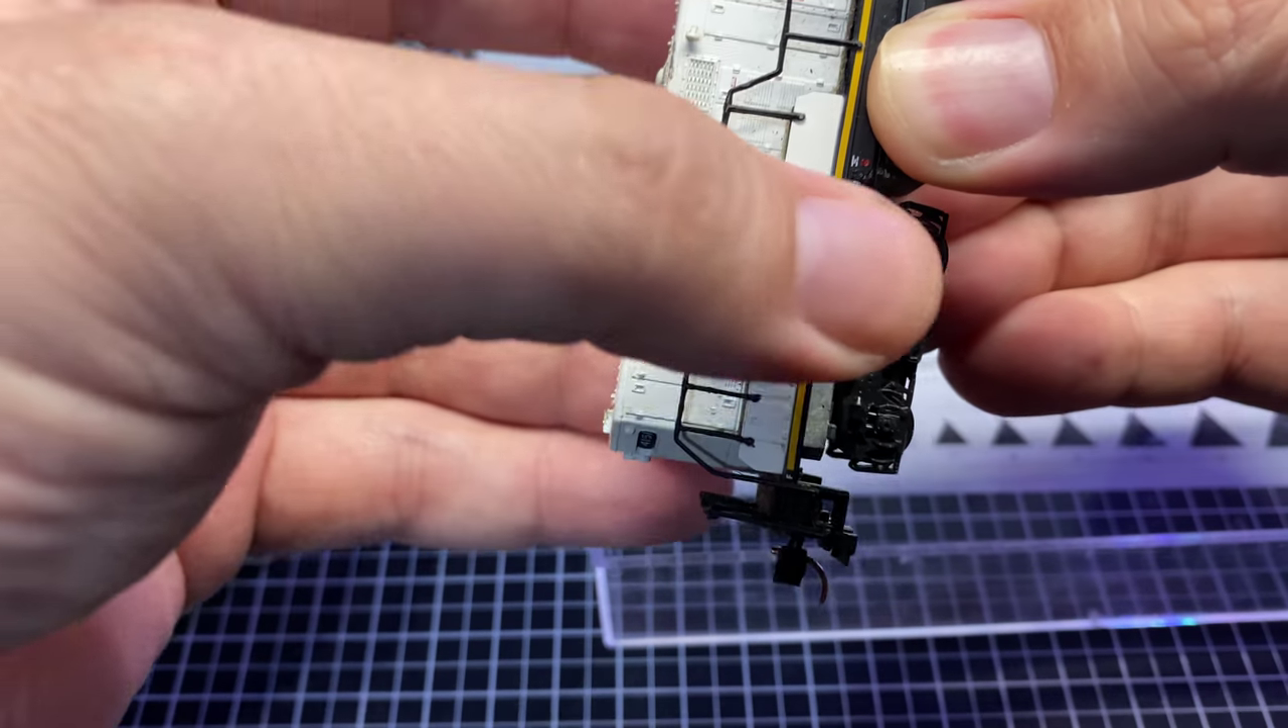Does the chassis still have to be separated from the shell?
Yes.